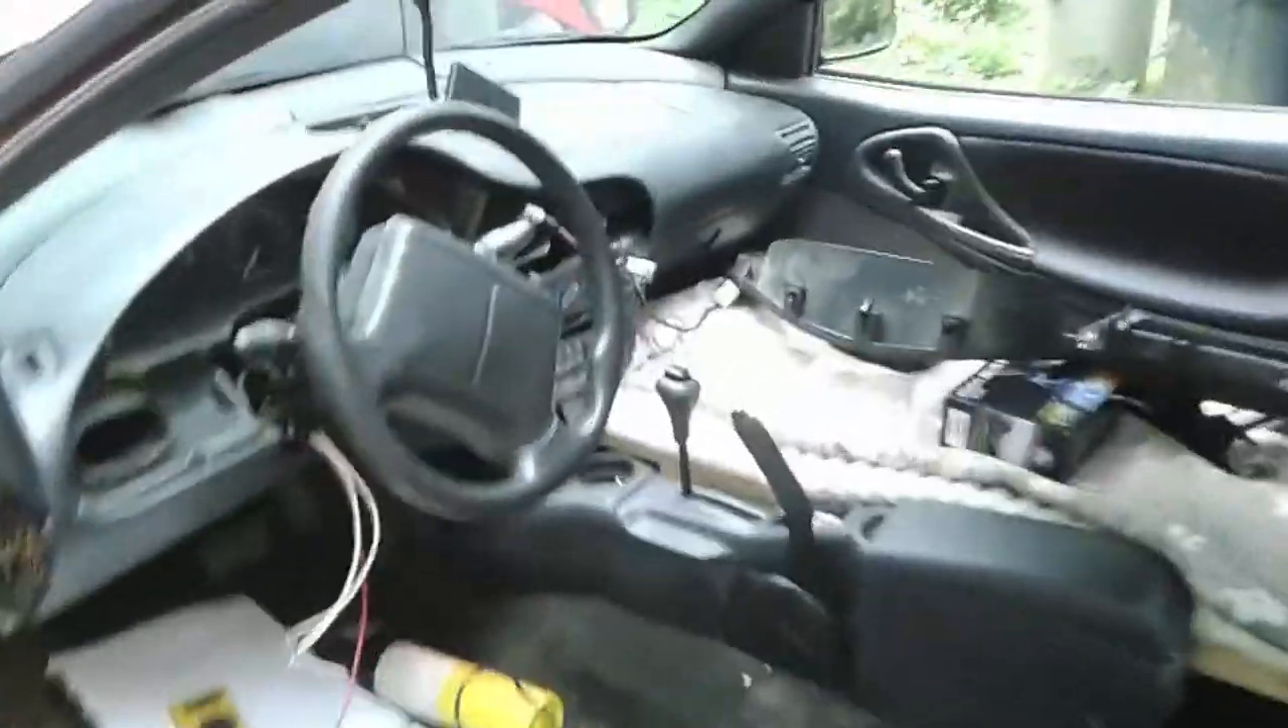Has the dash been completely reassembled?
No.